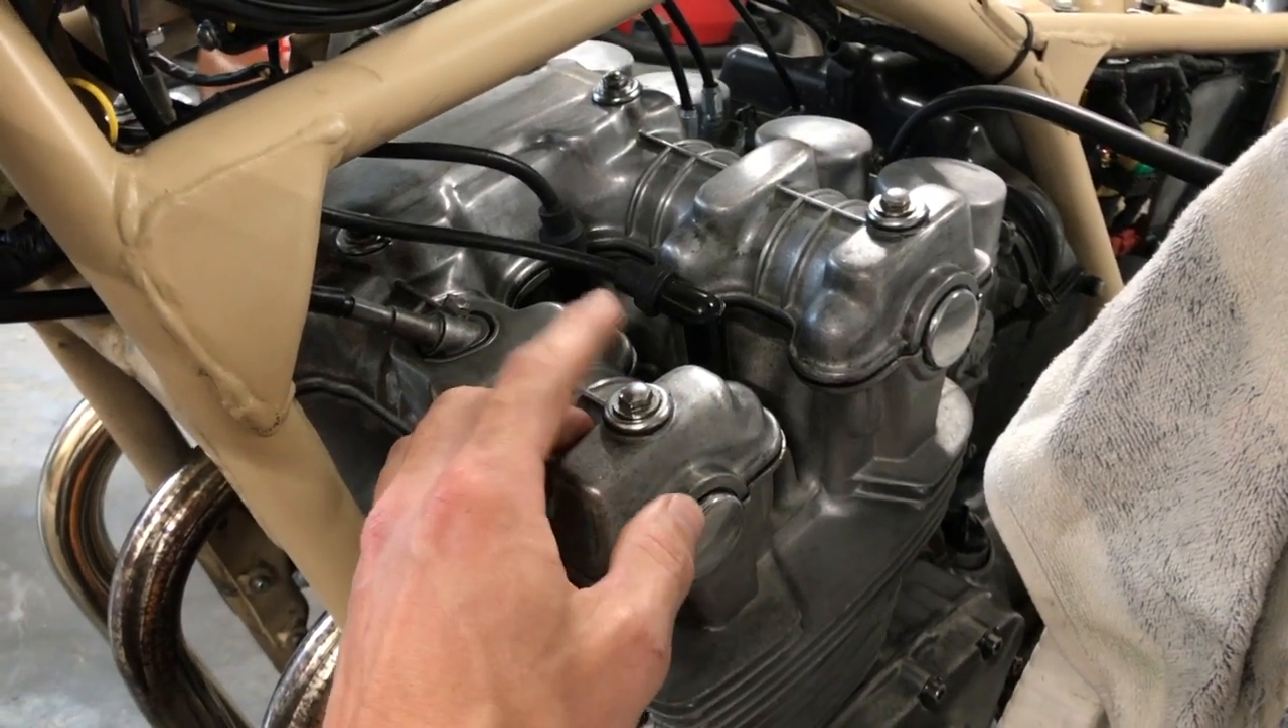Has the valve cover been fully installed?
Yes.